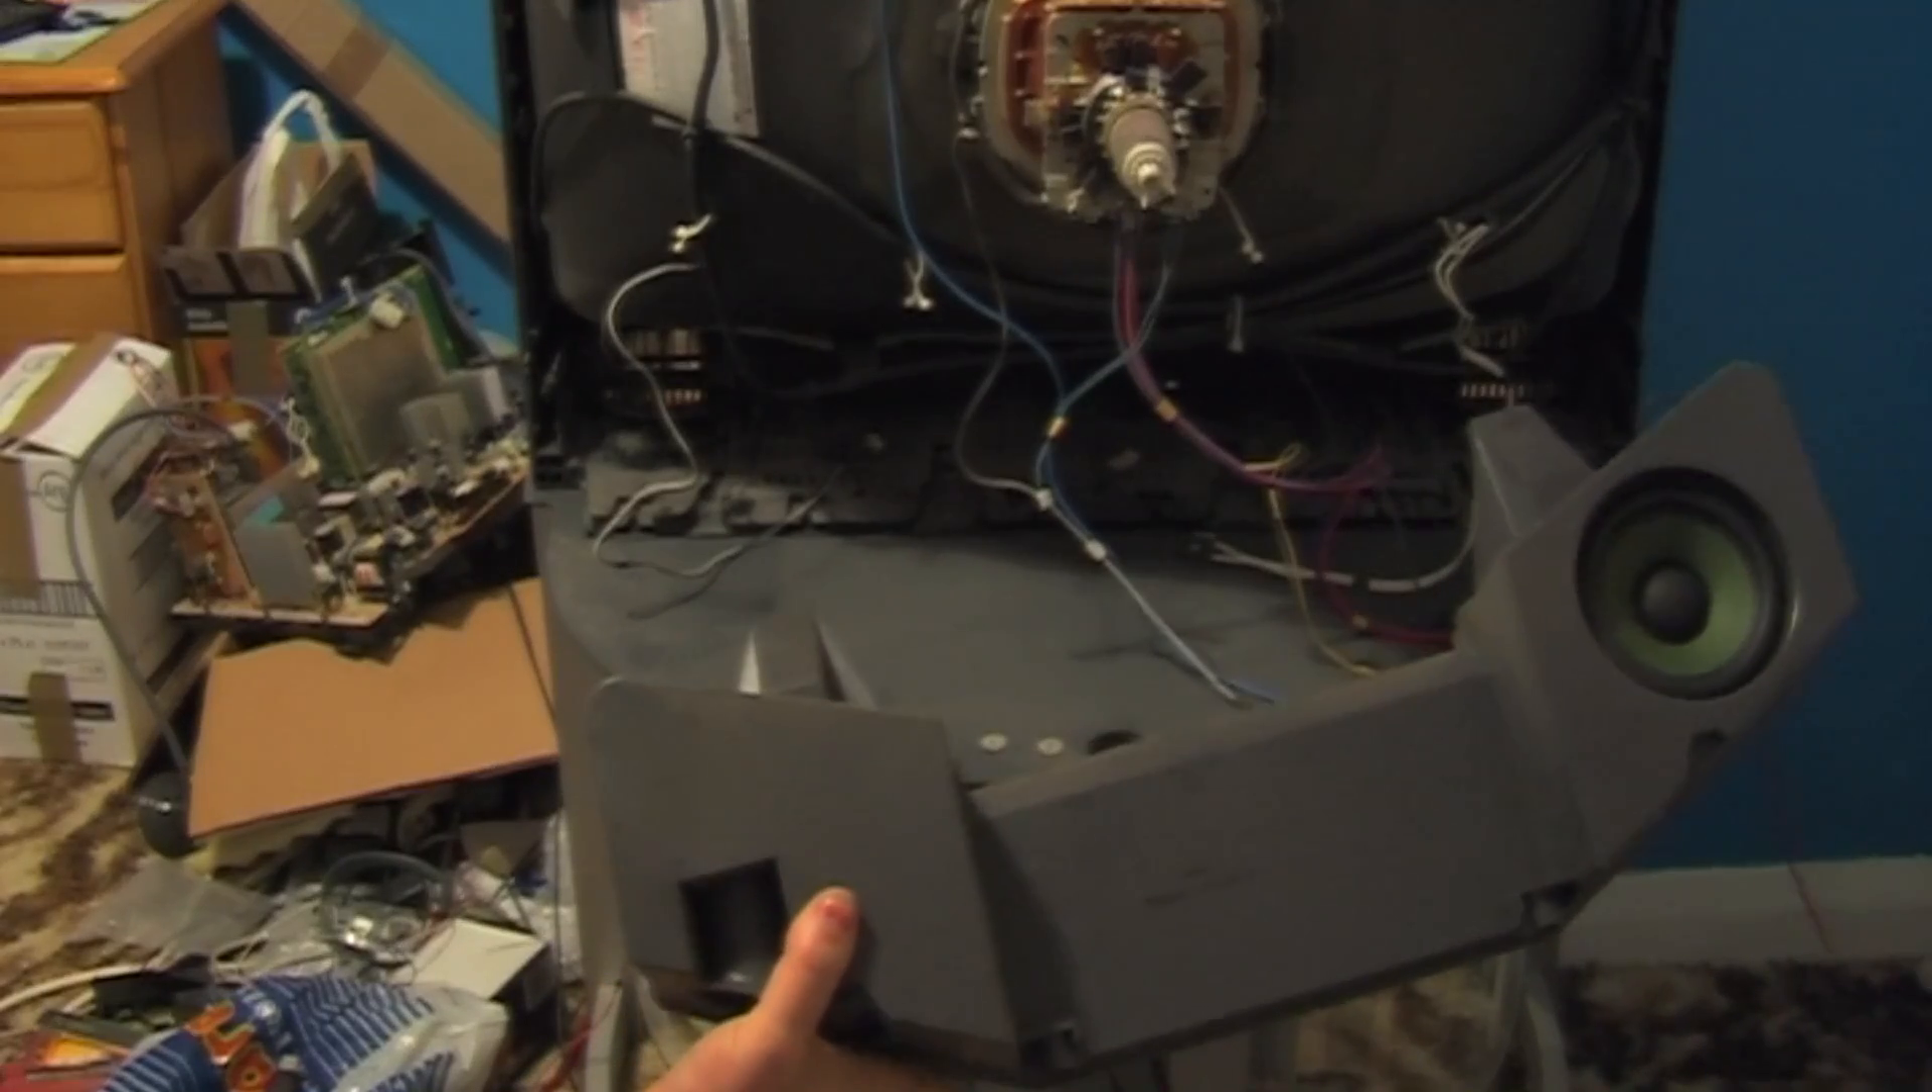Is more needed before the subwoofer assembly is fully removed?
No.